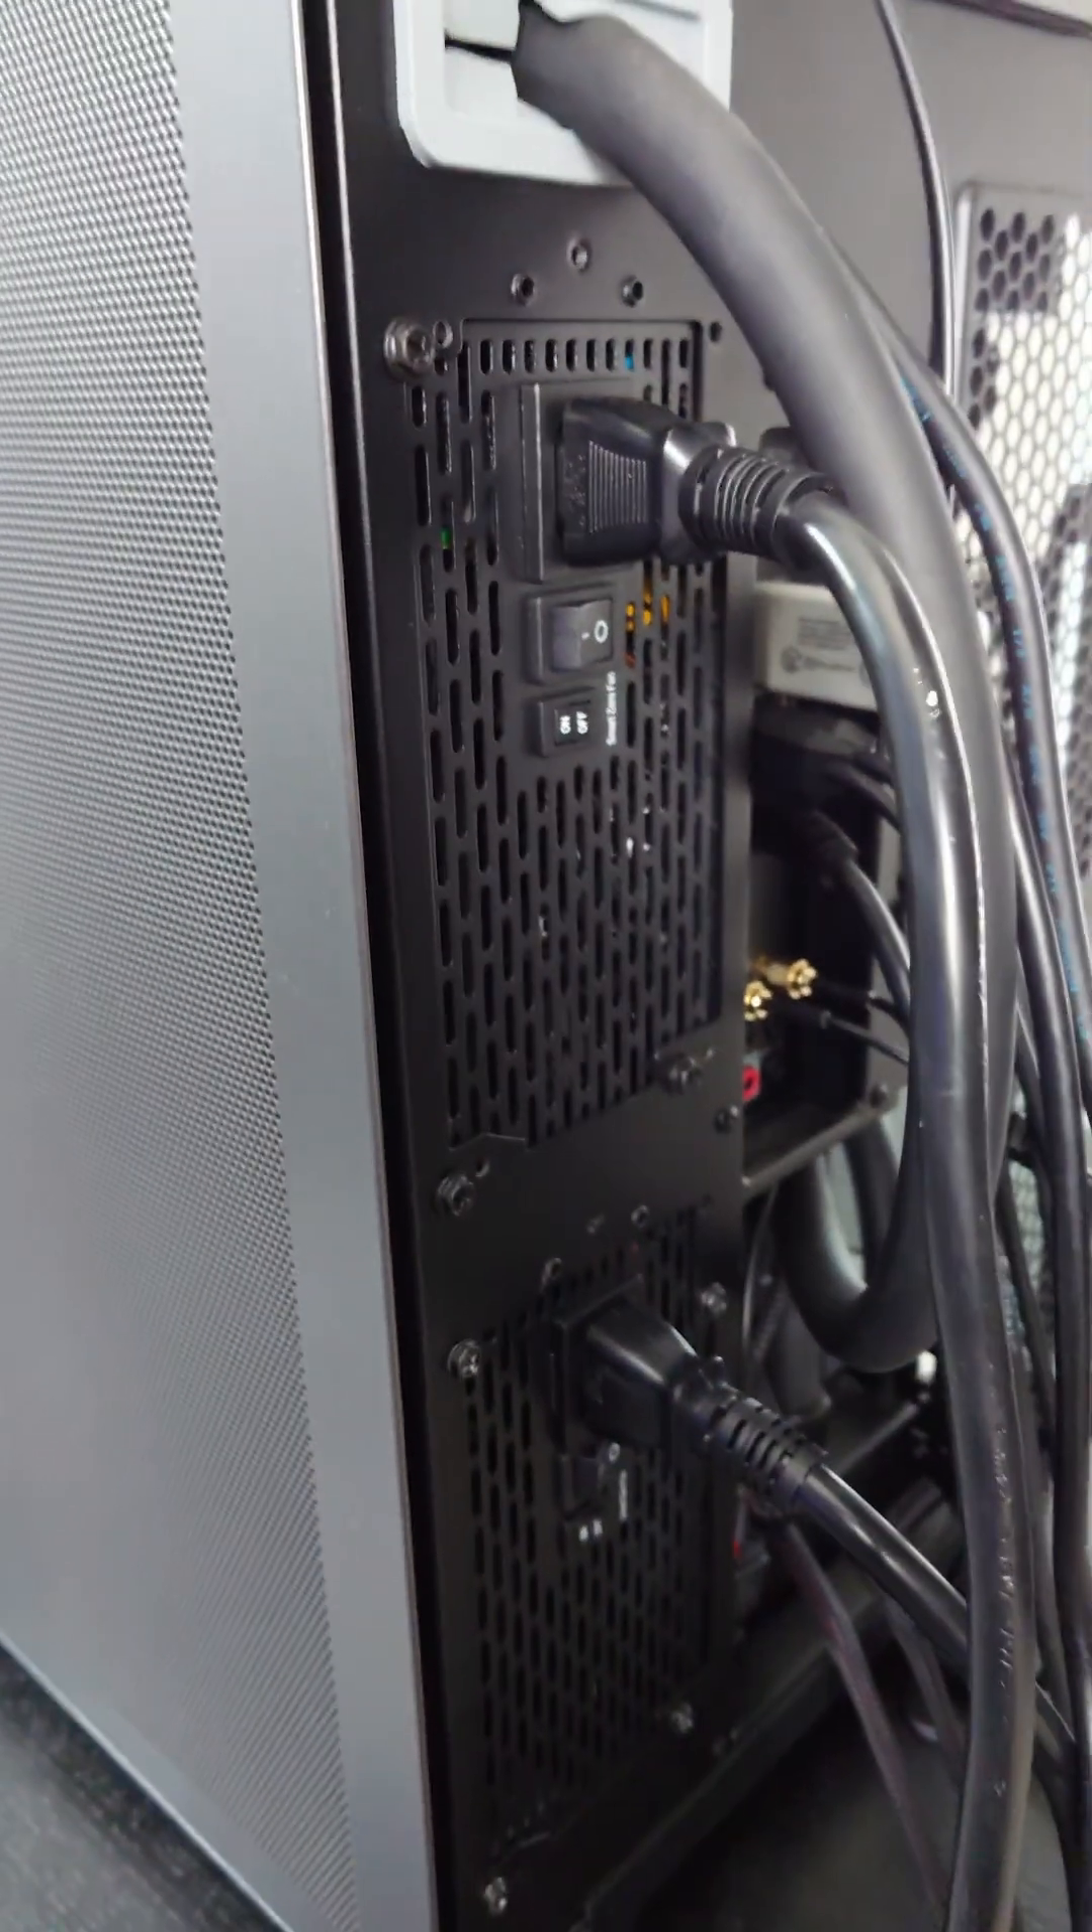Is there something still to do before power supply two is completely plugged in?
No.